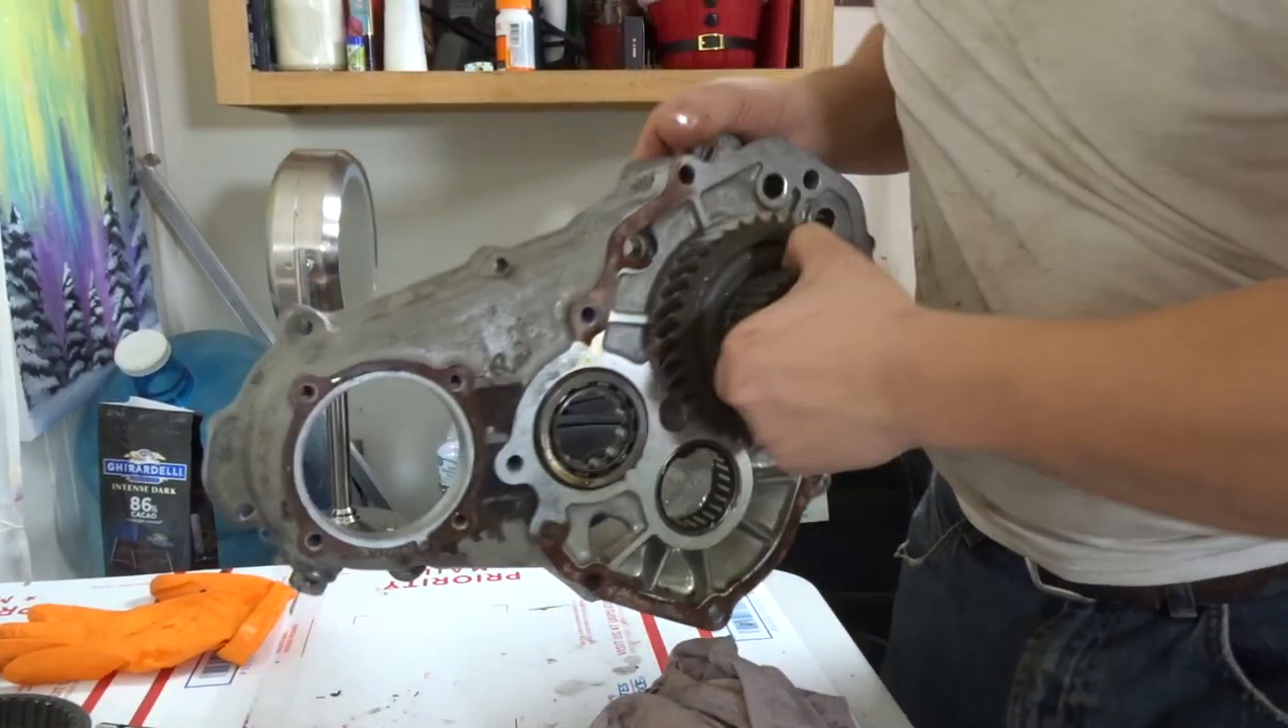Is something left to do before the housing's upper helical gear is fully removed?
Yes.